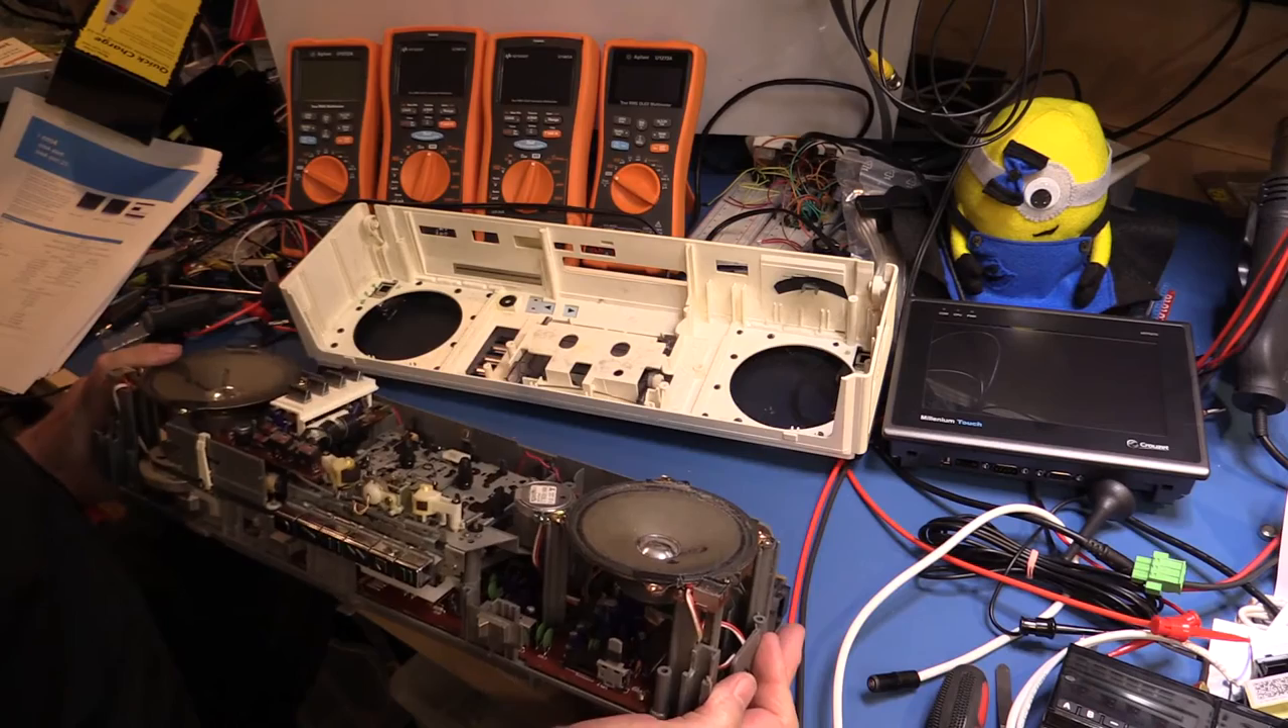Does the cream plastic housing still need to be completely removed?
No.